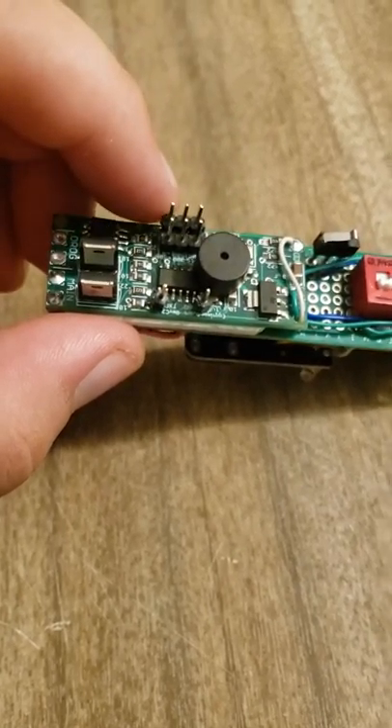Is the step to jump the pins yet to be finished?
Yes.